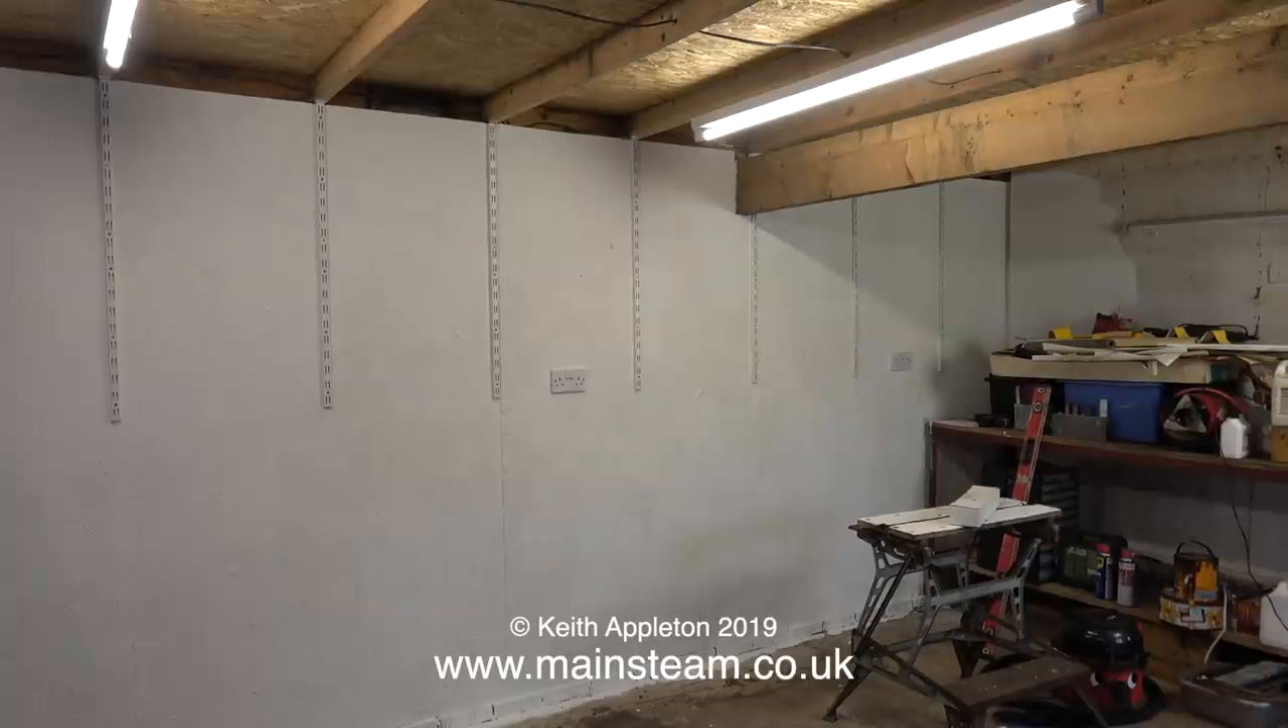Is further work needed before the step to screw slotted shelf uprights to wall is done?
No.